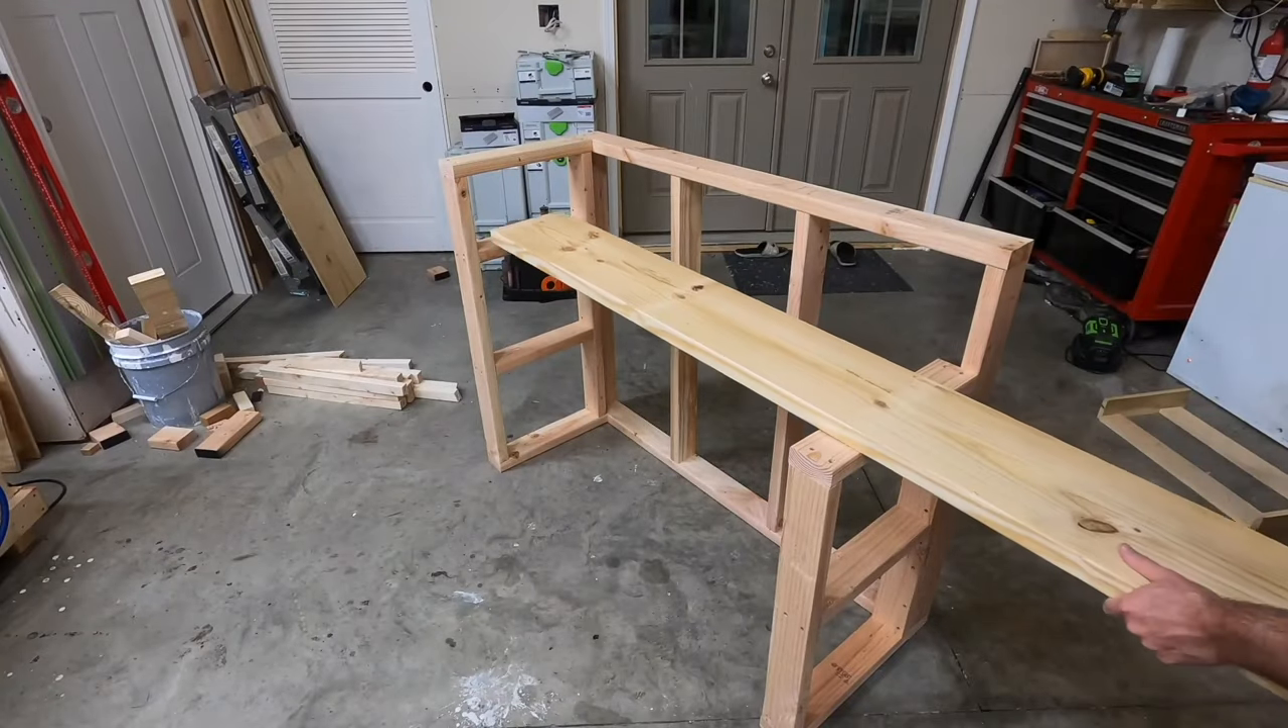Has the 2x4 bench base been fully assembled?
Yes.